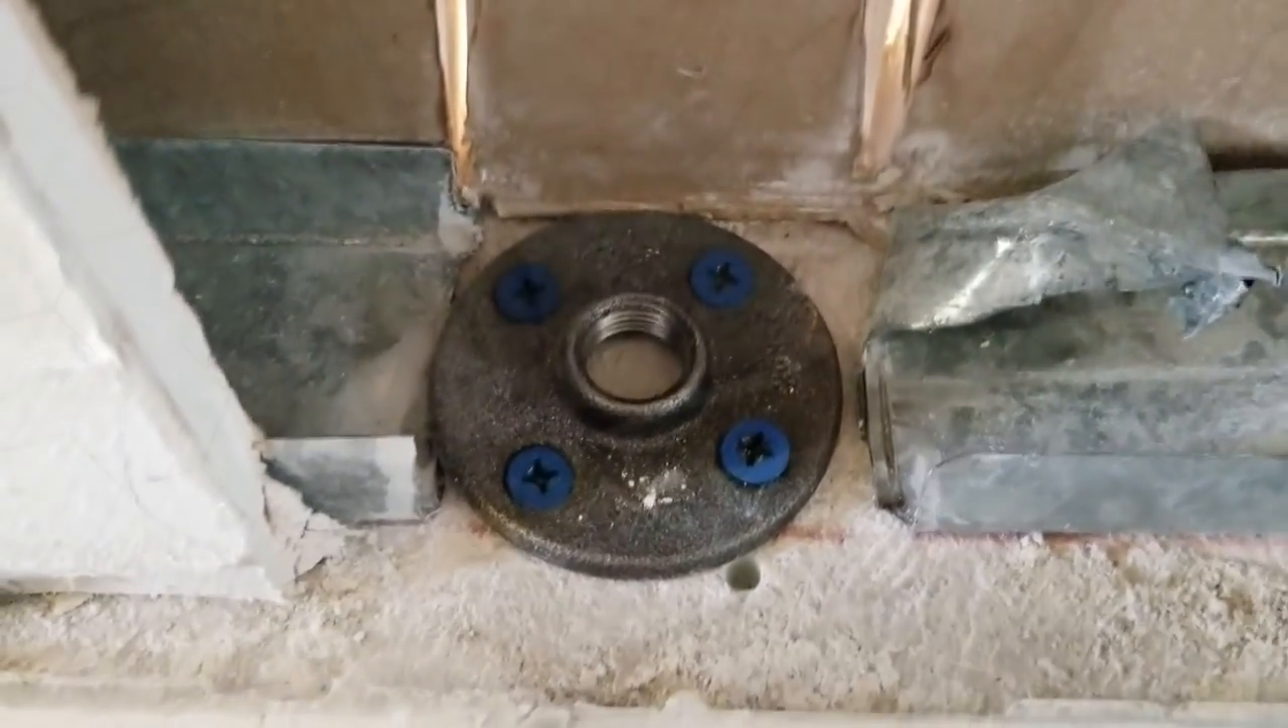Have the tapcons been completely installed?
Yes.